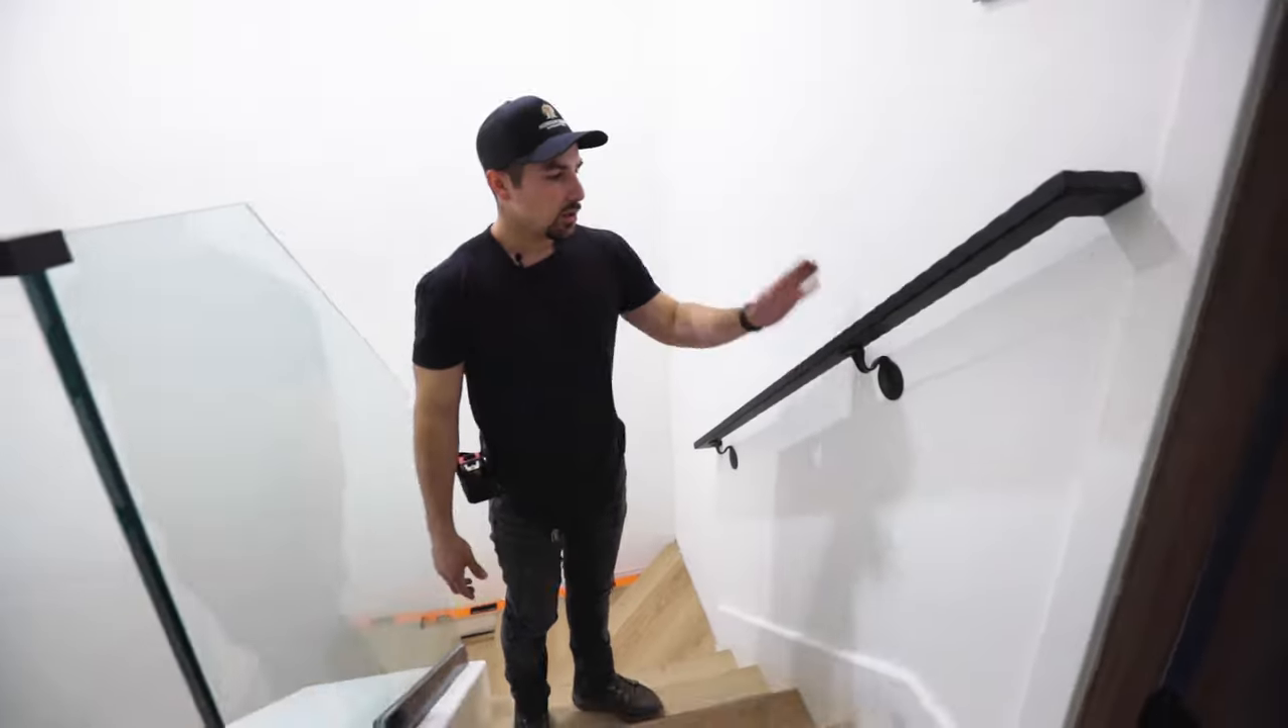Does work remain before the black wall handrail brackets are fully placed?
No.